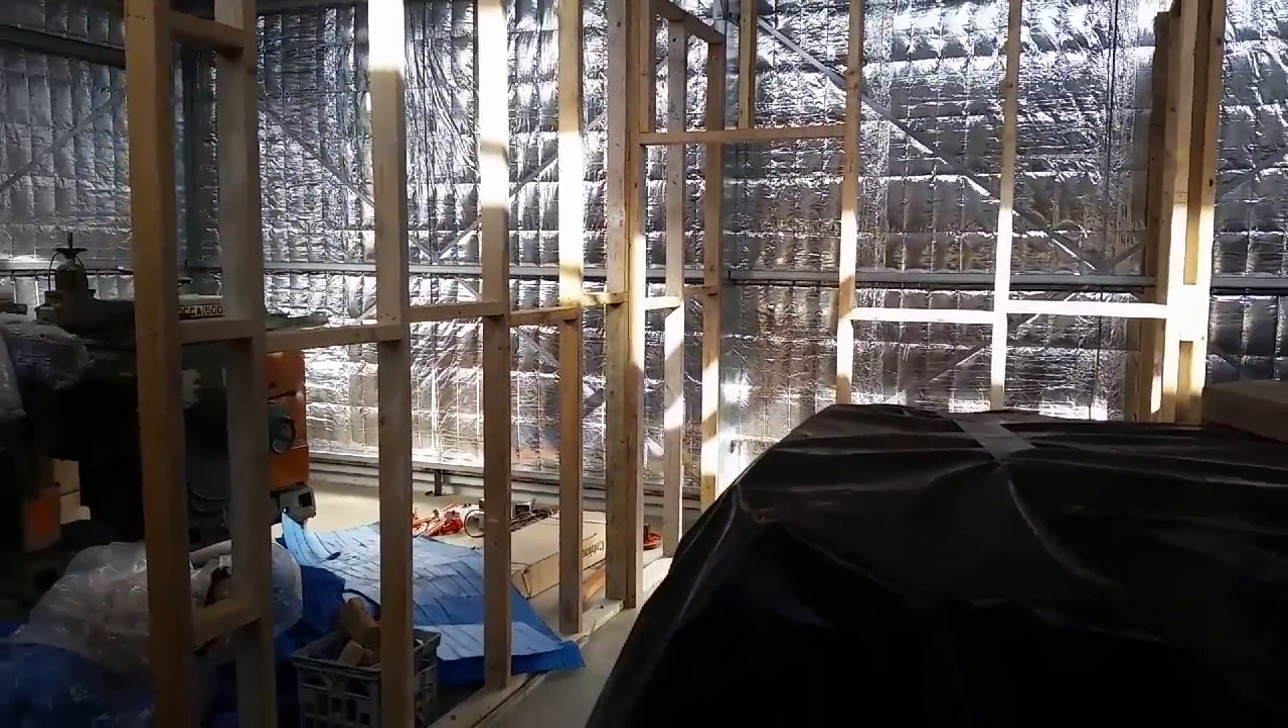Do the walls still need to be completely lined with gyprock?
Yes.